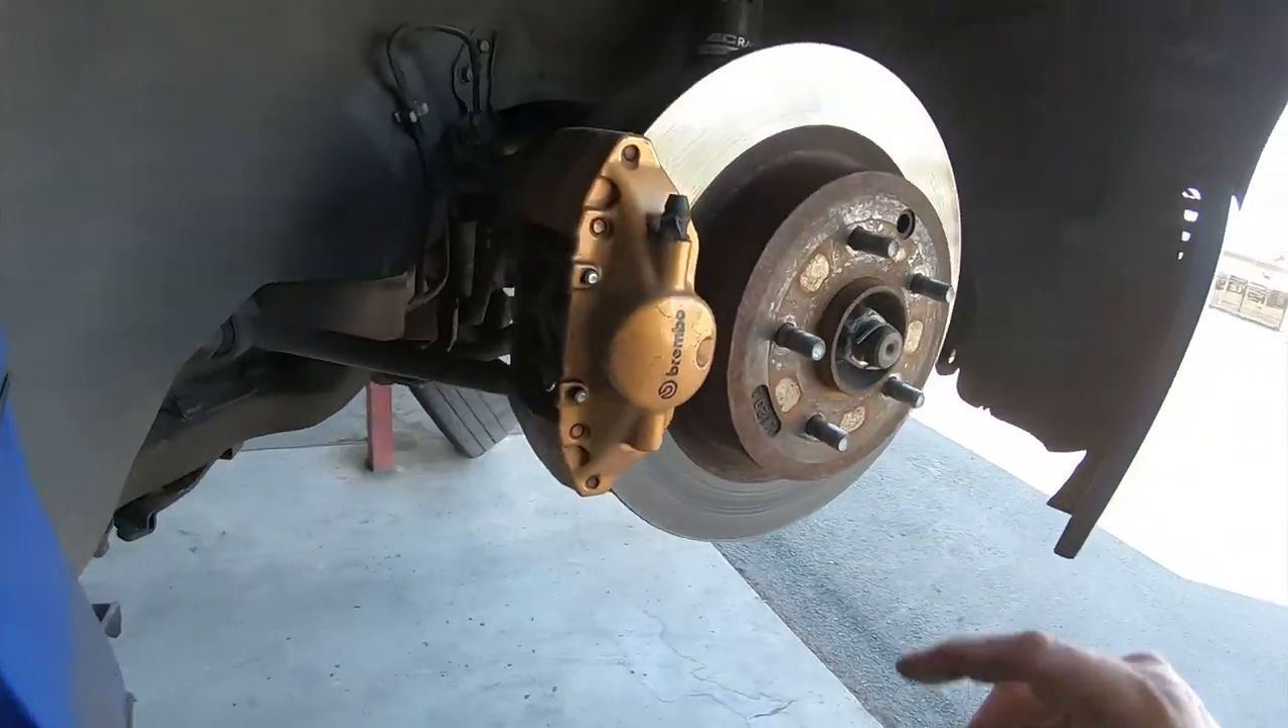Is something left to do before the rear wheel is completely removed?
No.